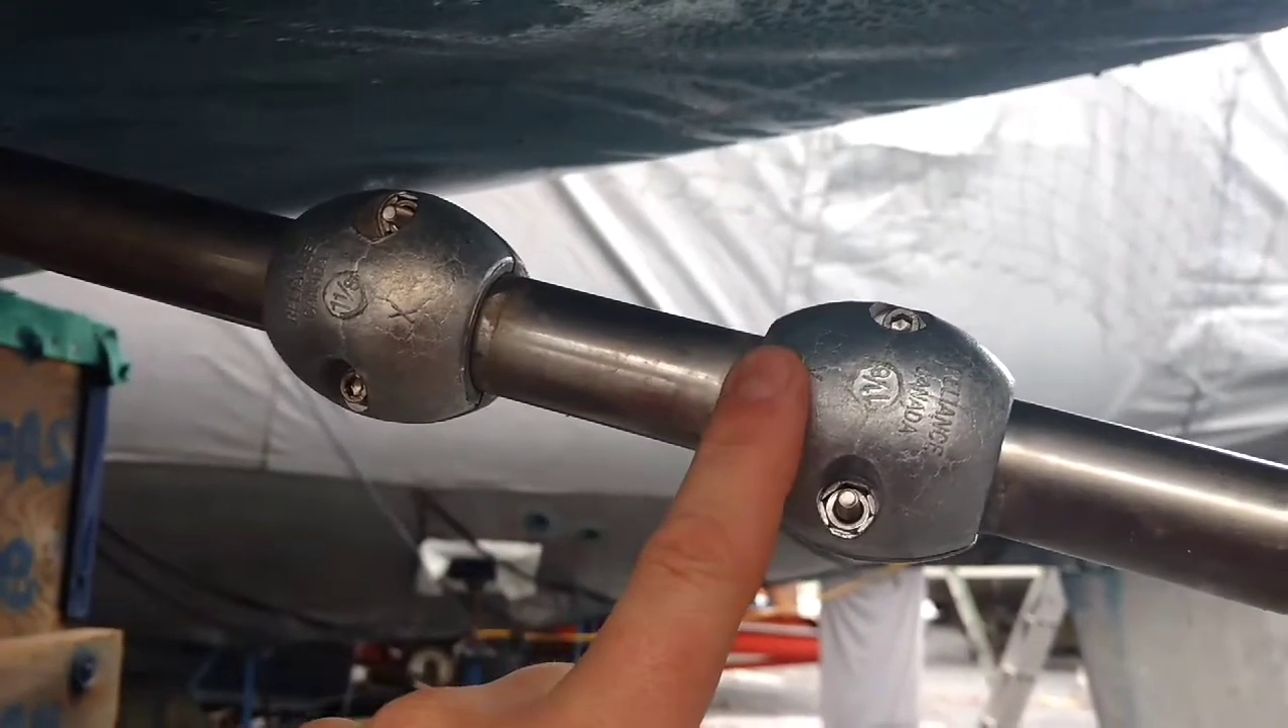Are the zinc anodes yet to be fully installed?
No.